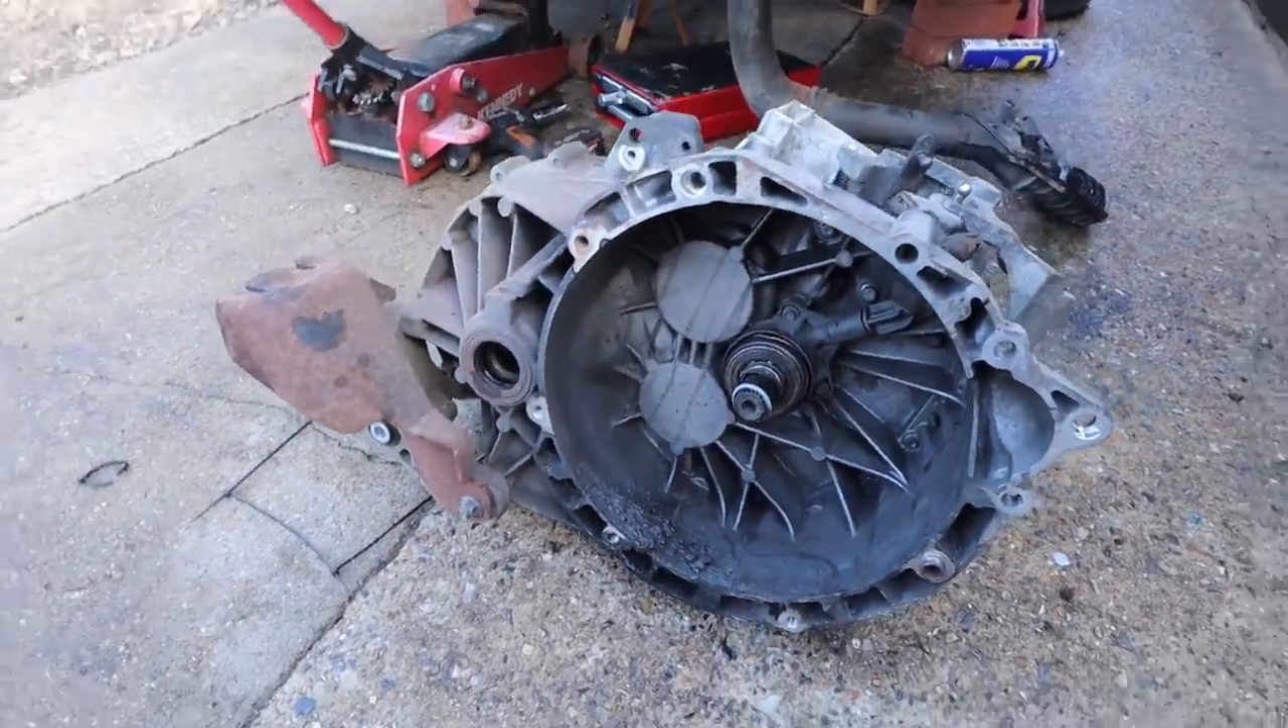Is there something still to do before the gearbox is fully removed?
No.